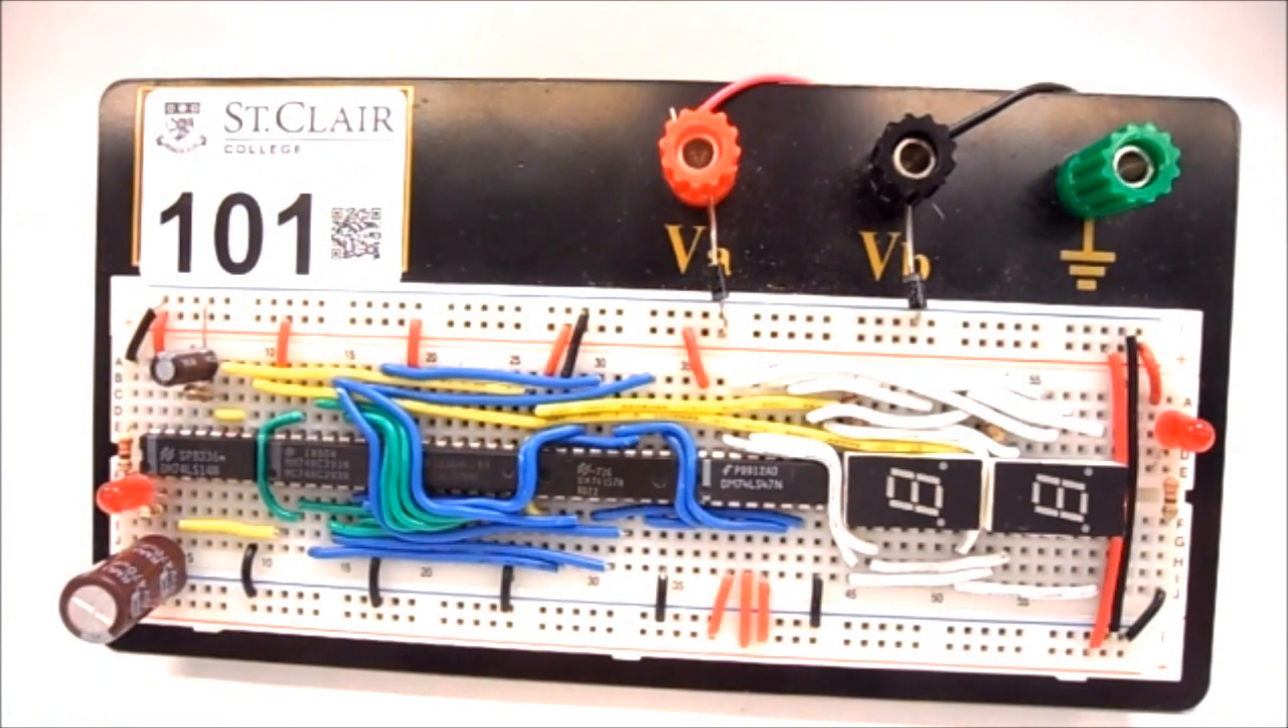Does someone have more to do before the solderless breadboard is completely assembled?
No.